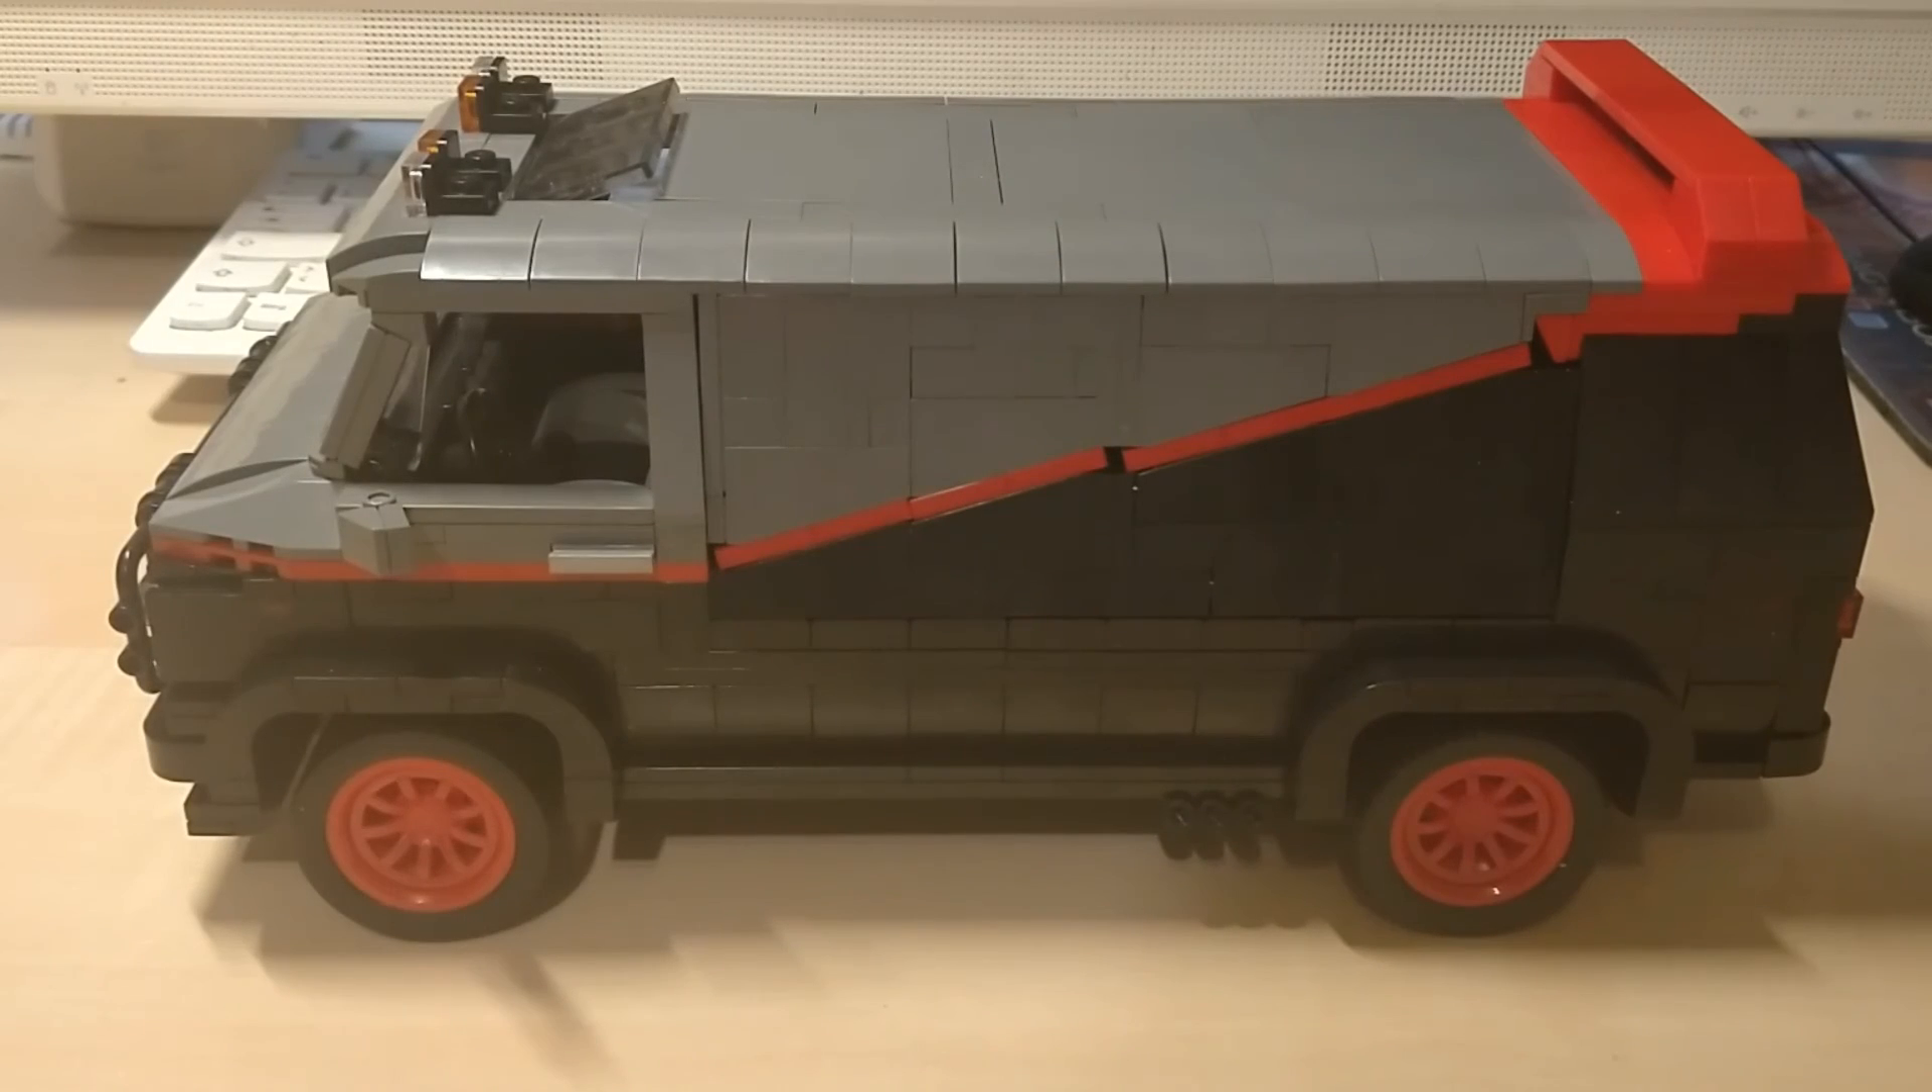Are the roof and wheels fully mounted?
Yes.